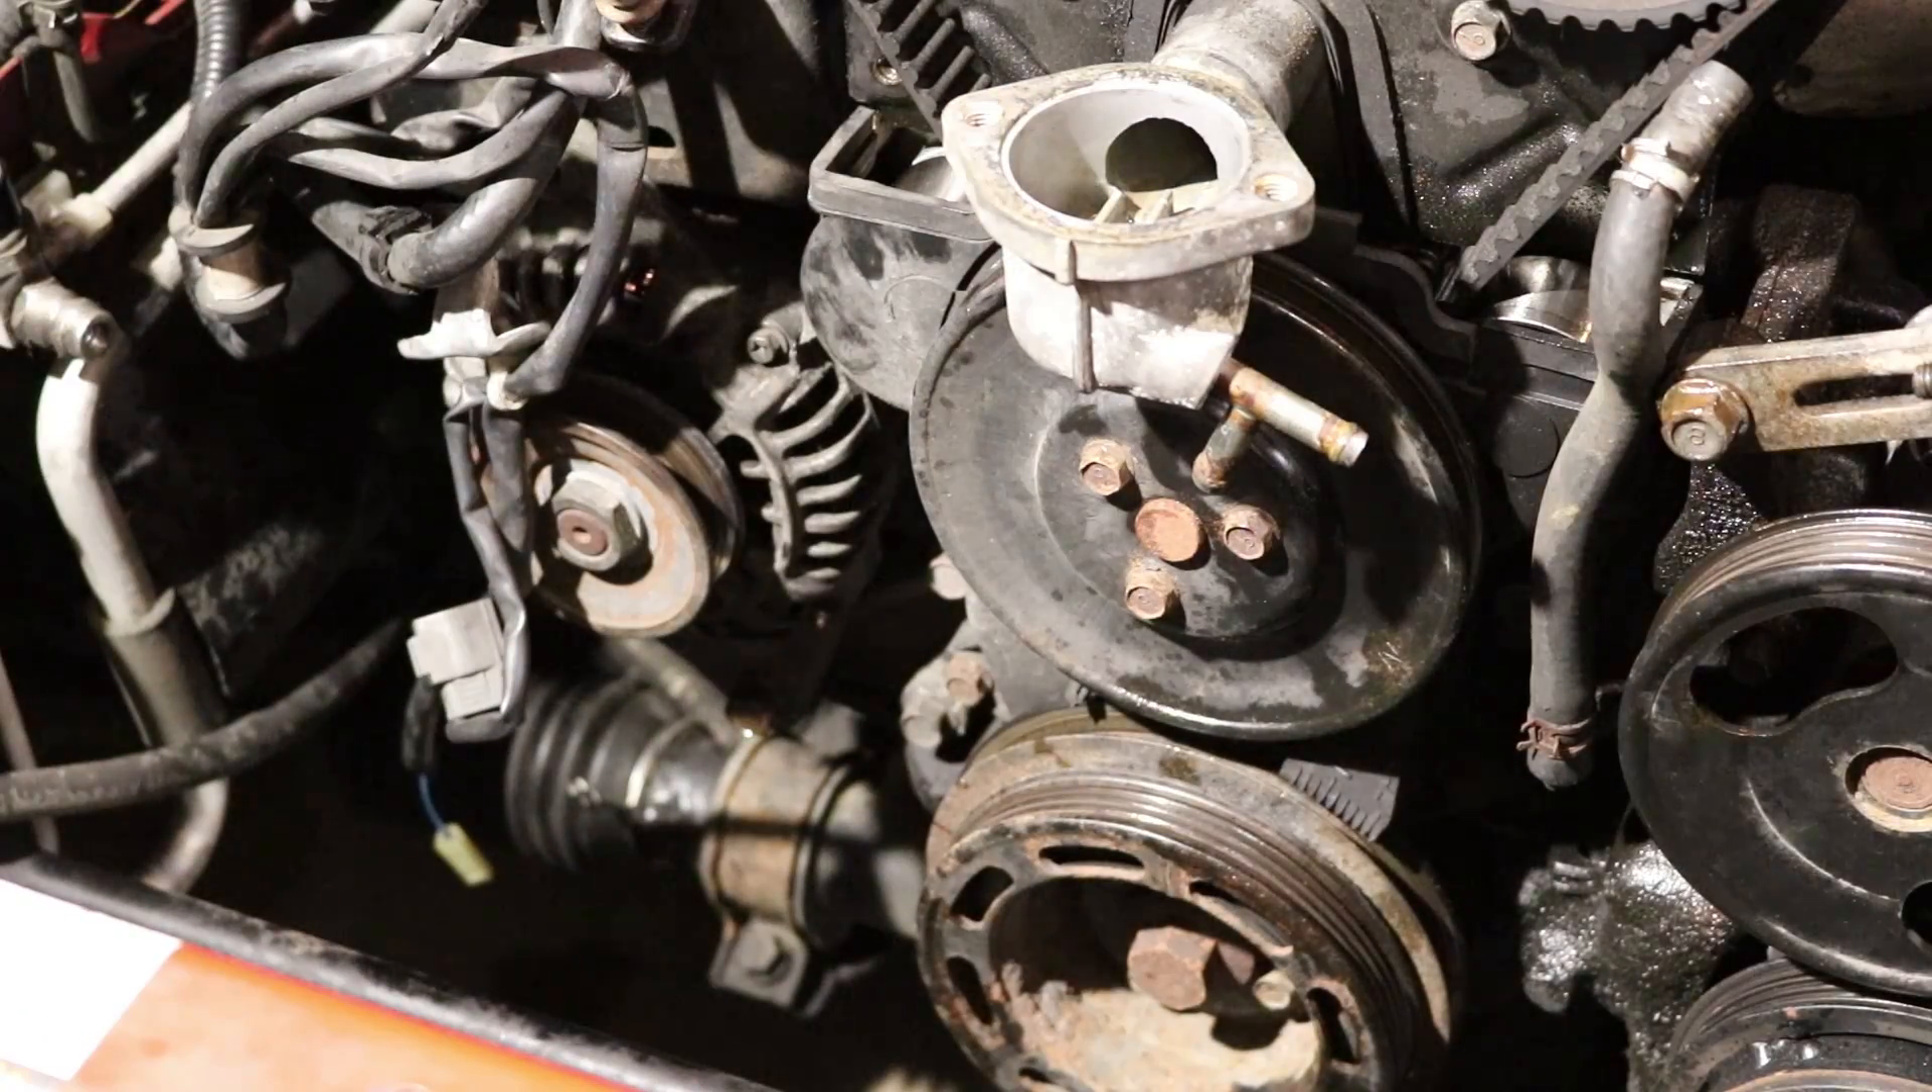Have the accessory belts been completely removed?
Yes.